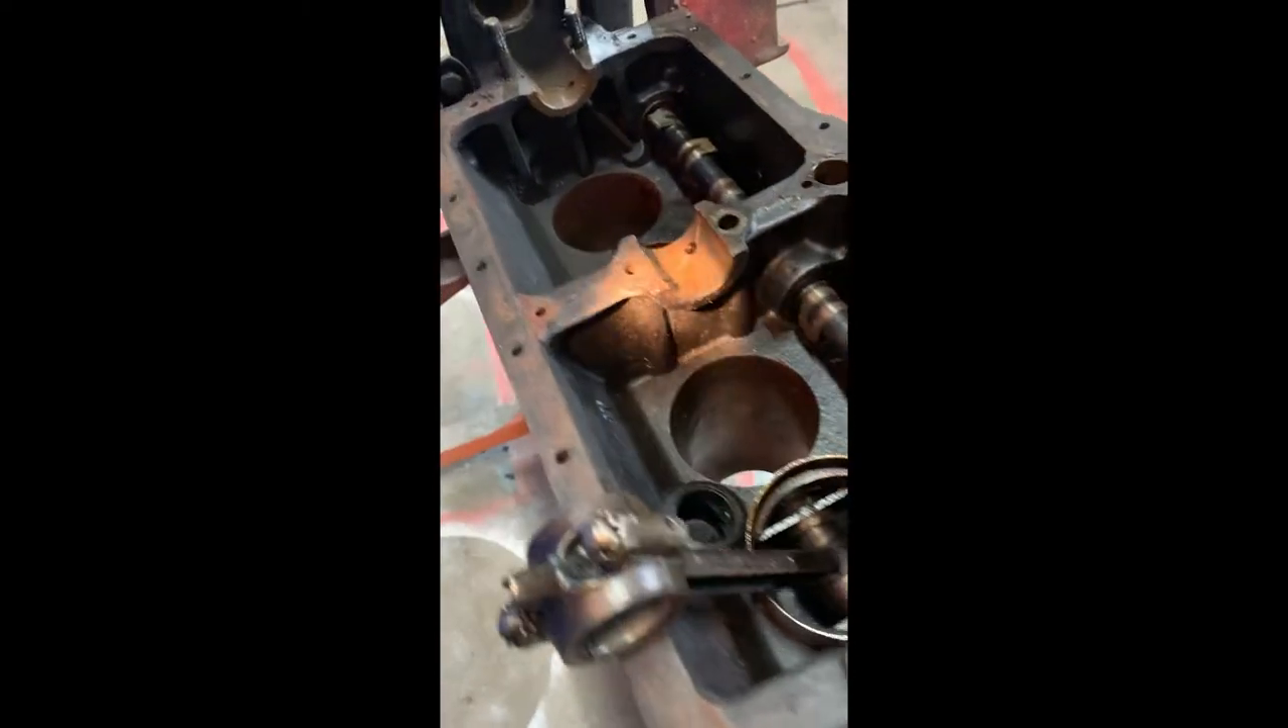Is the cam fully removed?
No.